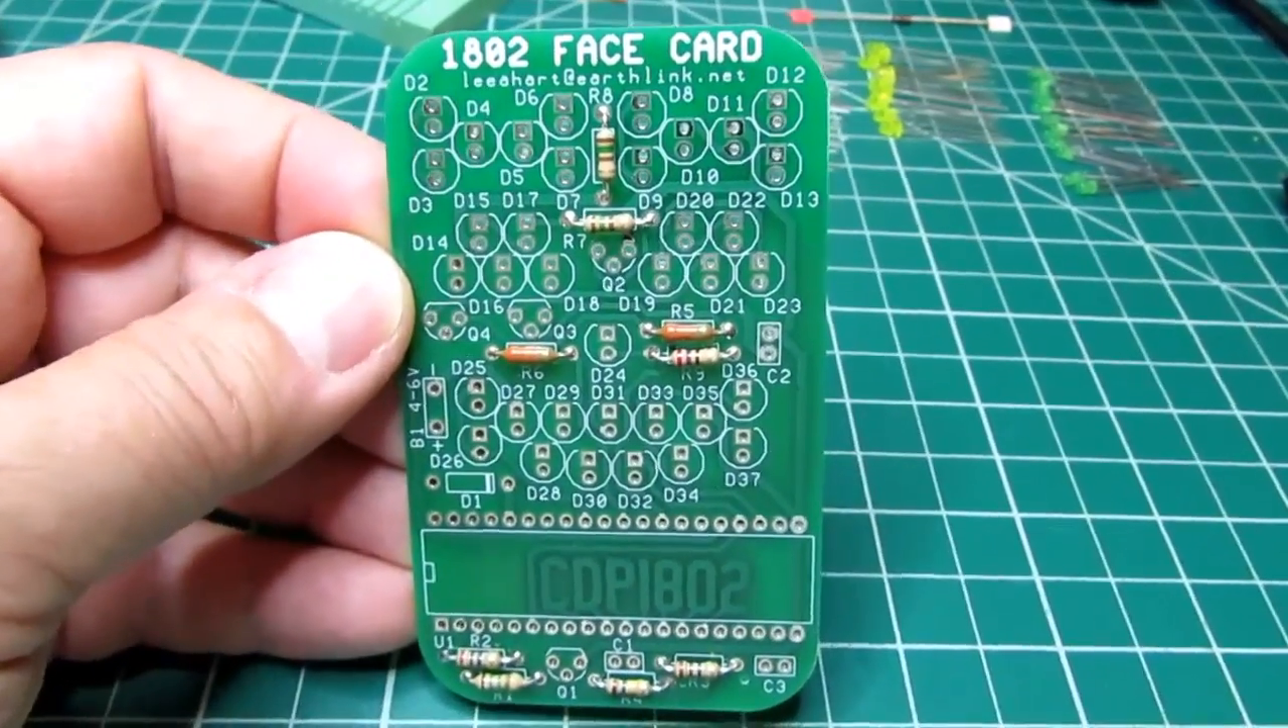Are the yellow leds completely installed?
No.